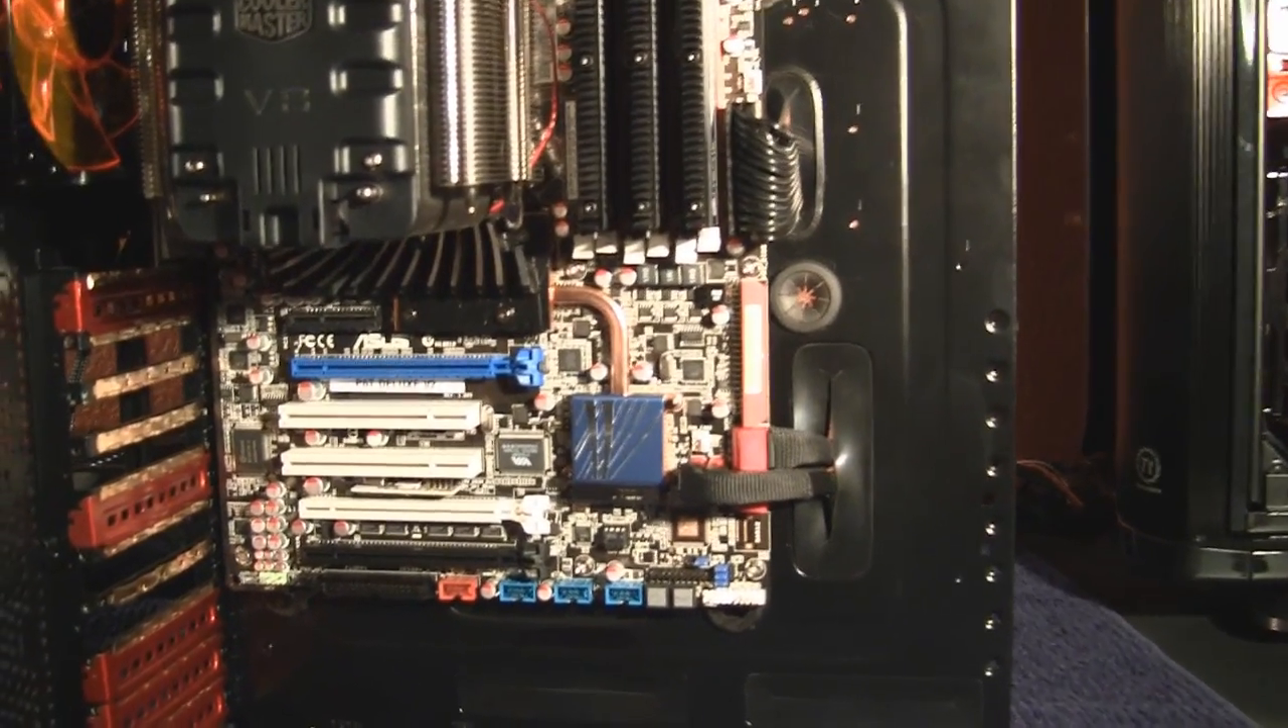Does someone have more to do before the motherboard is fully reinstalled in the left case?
No.